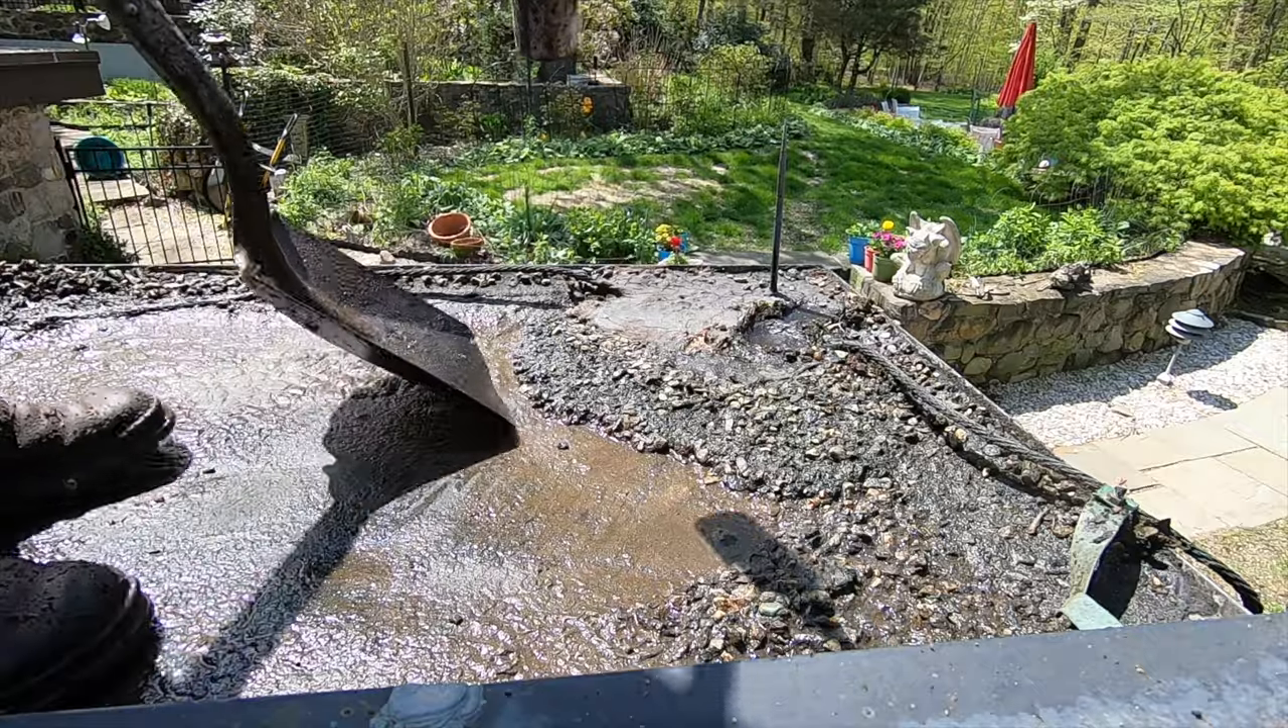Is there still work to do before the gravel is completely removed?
Yes.